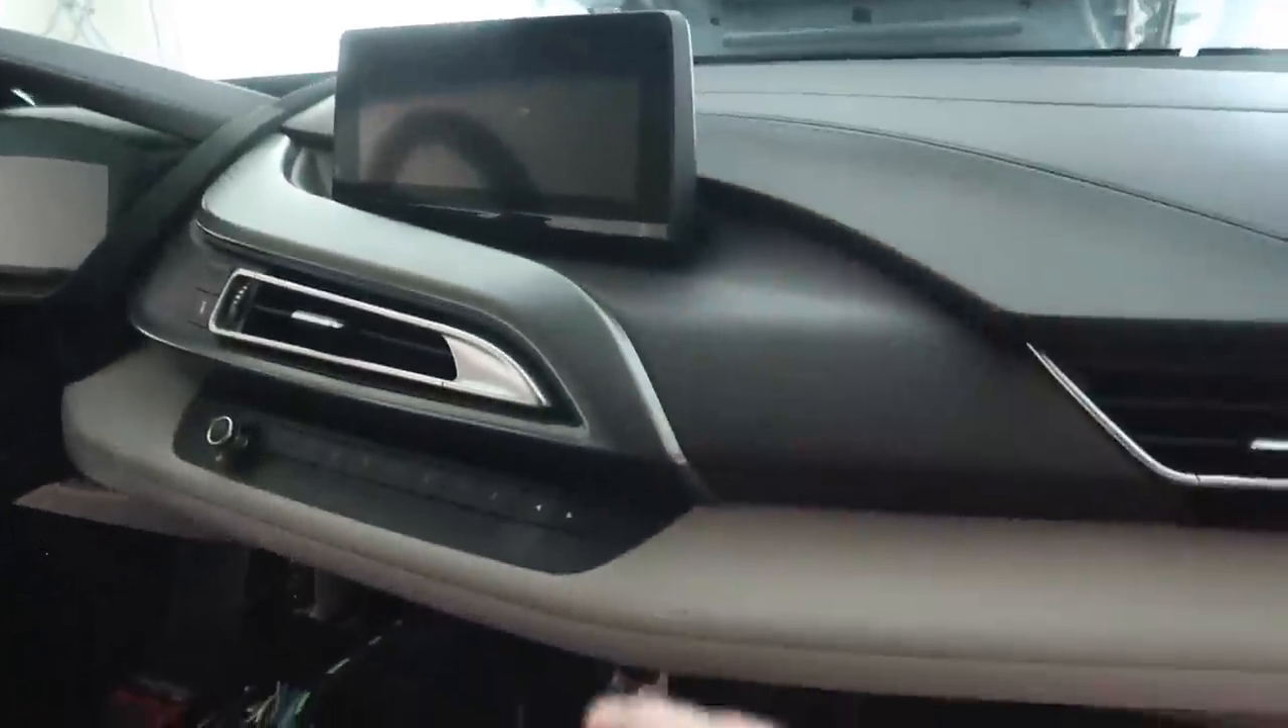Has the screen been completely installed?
Yes.